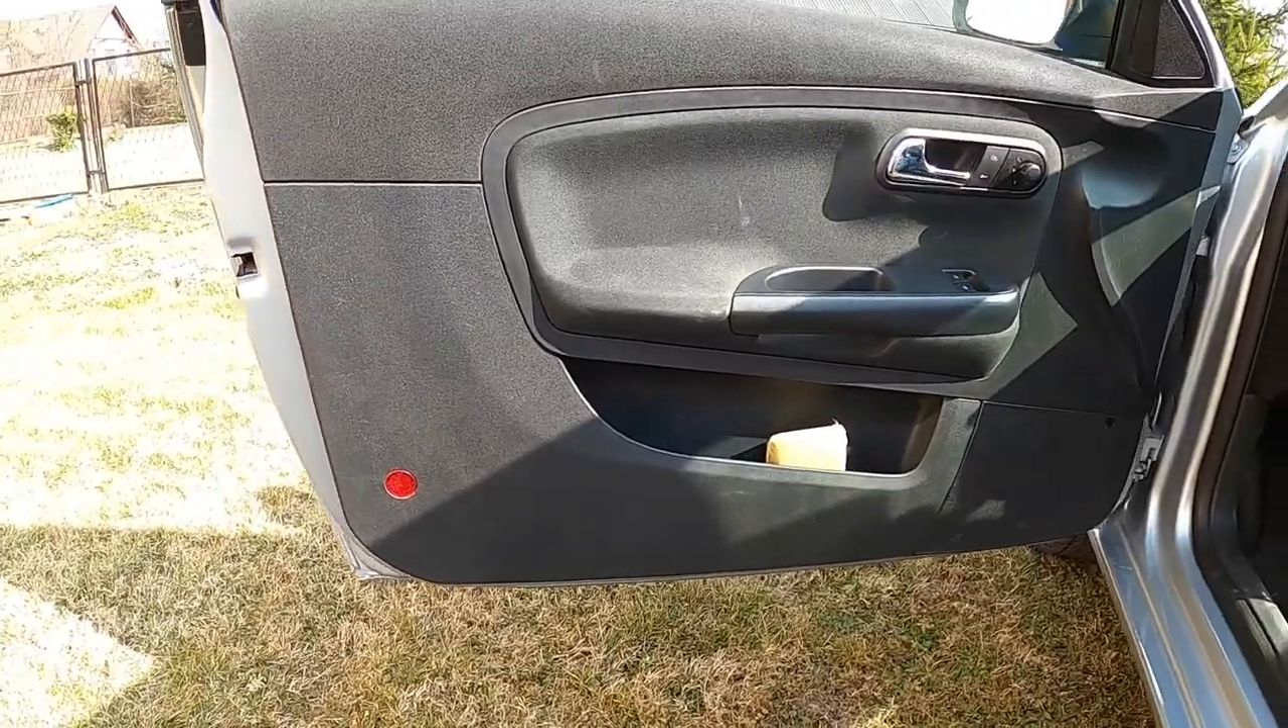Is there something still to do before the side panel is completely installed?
No.